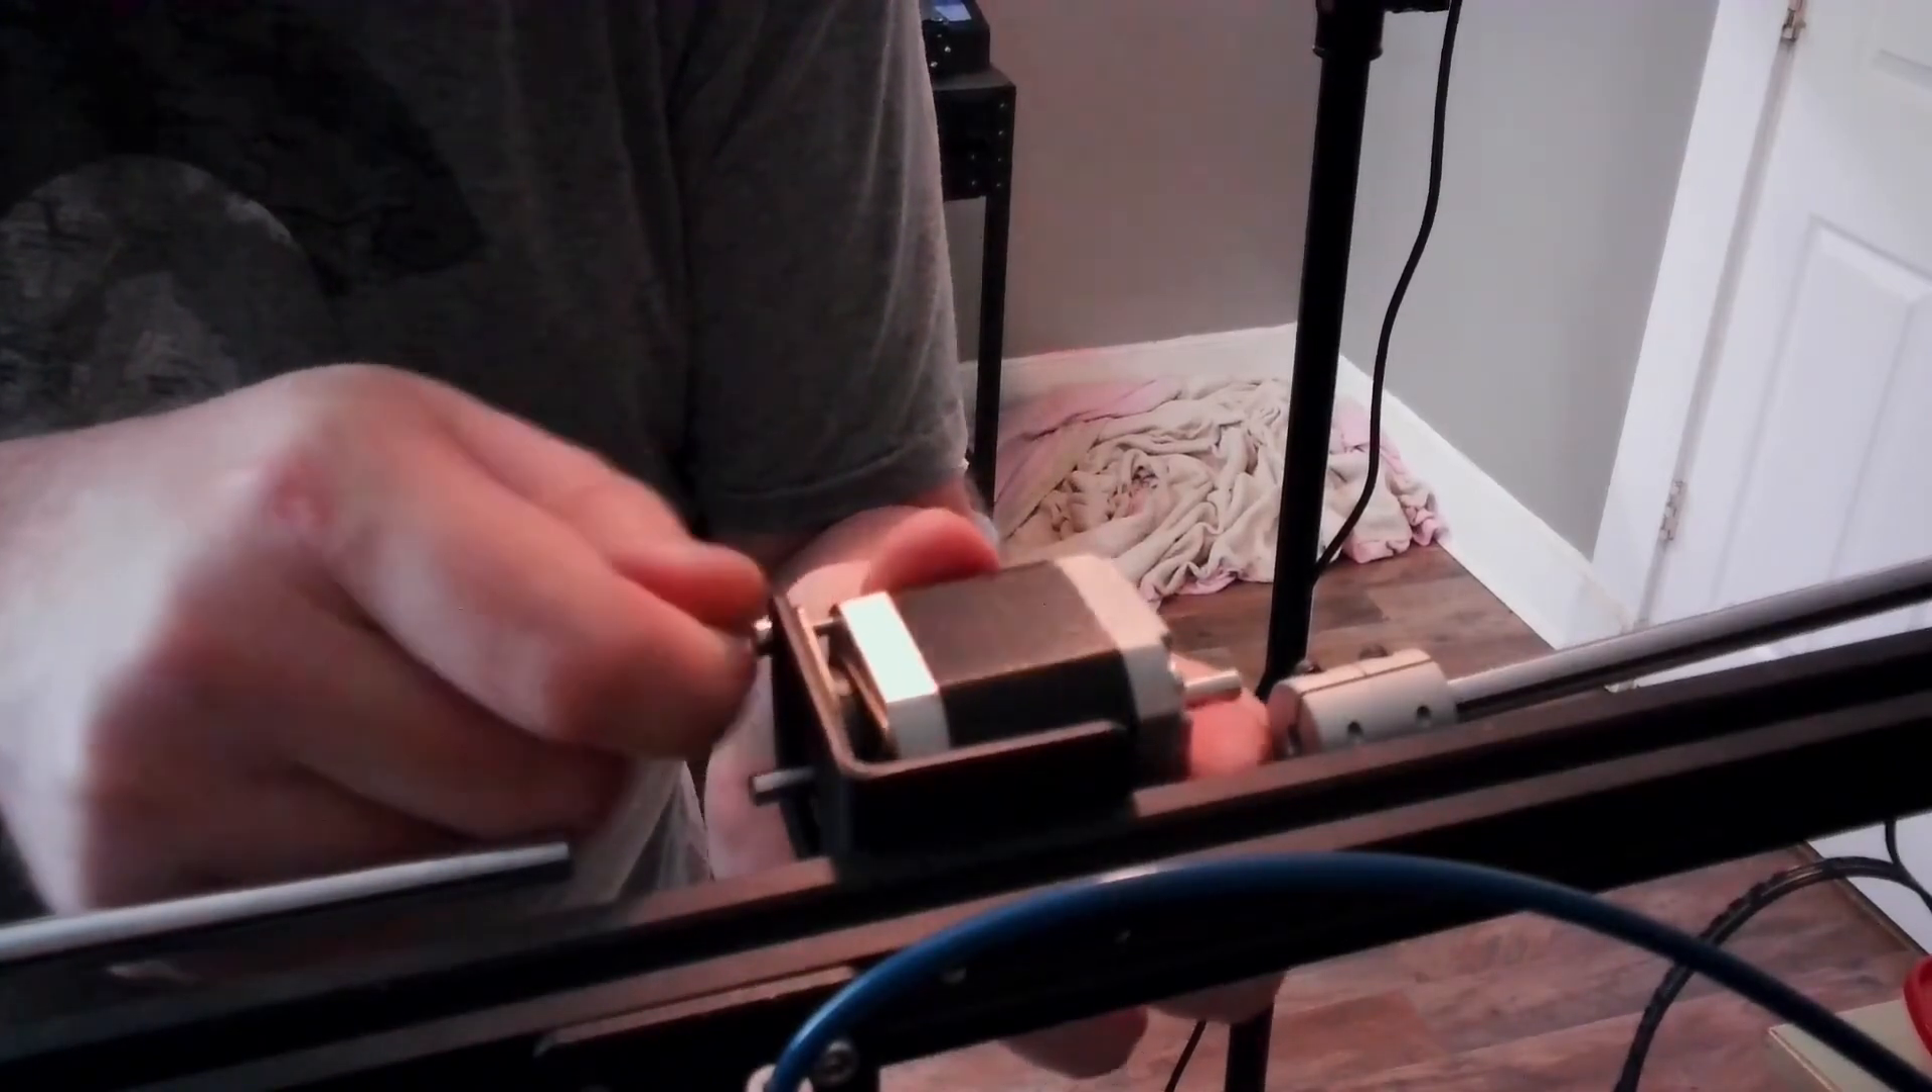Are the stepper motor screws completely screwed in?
No.